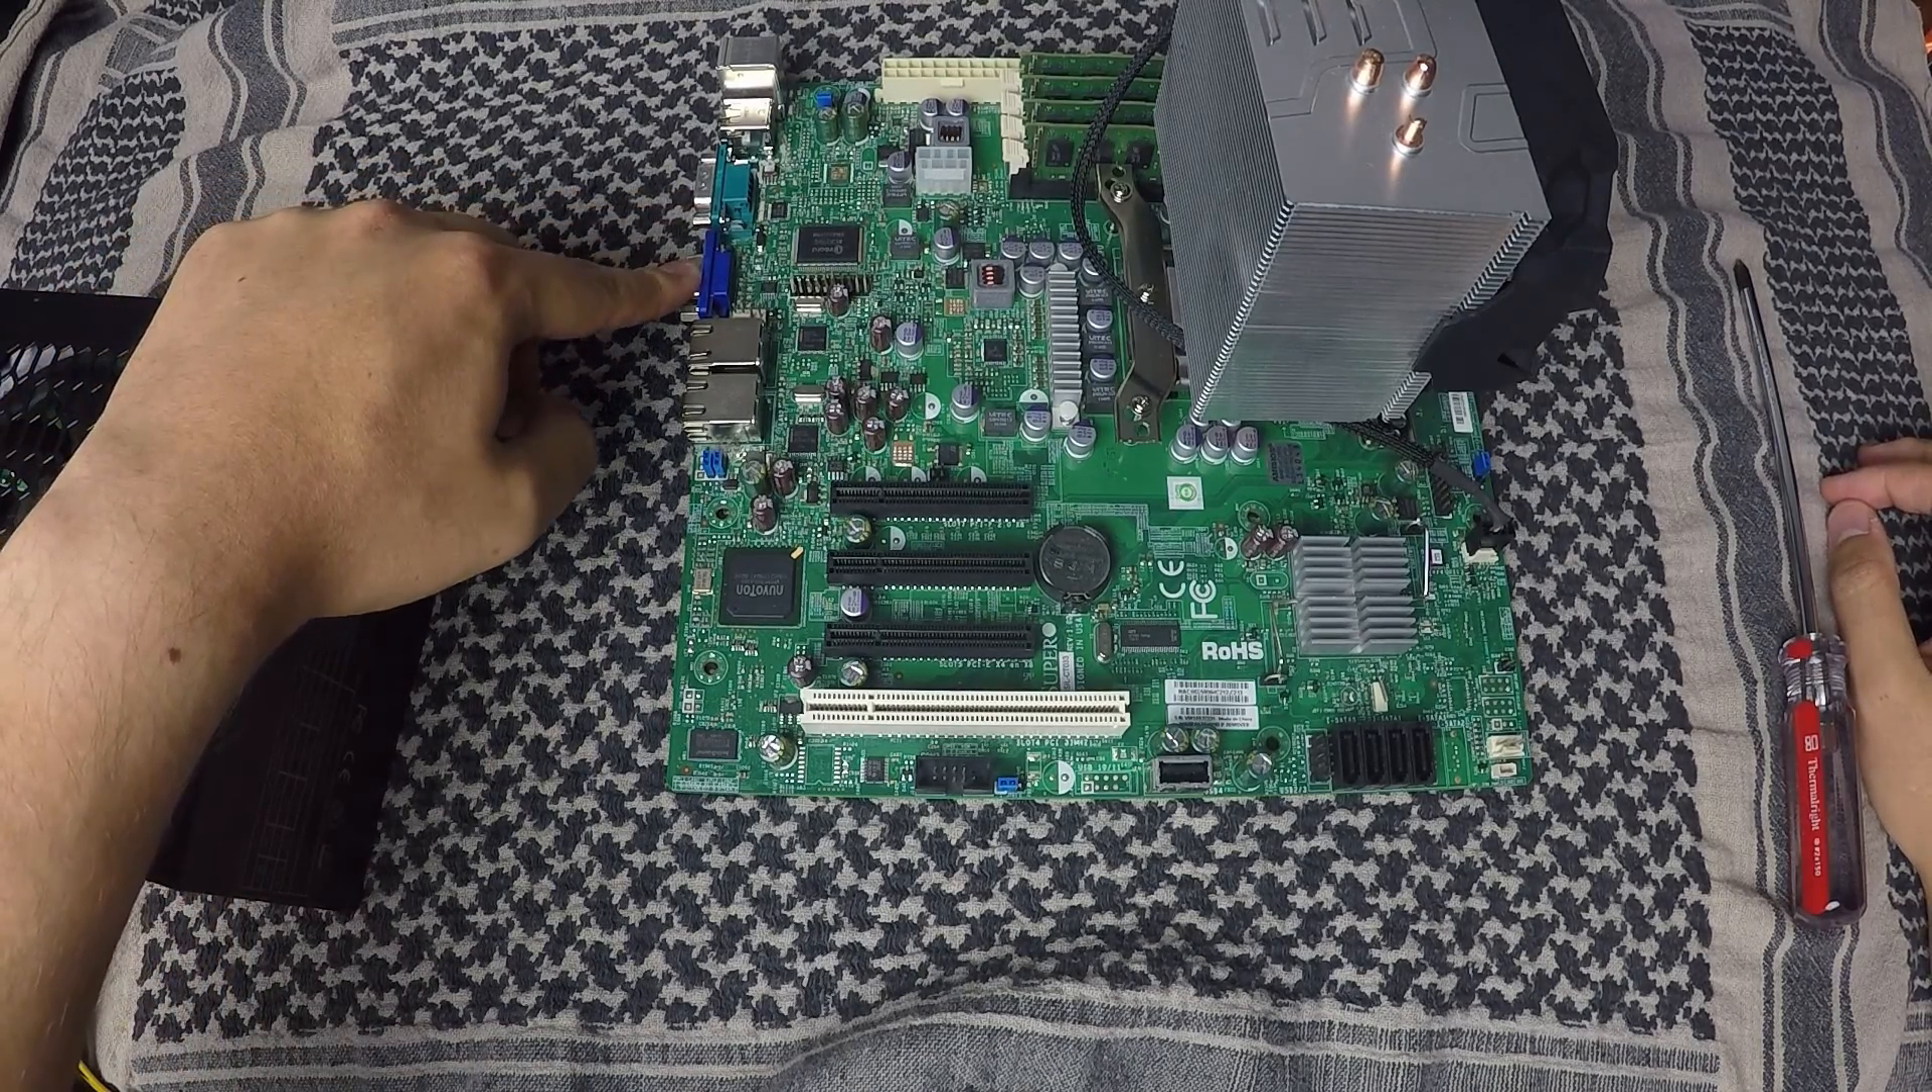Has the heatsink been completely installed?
Yes.